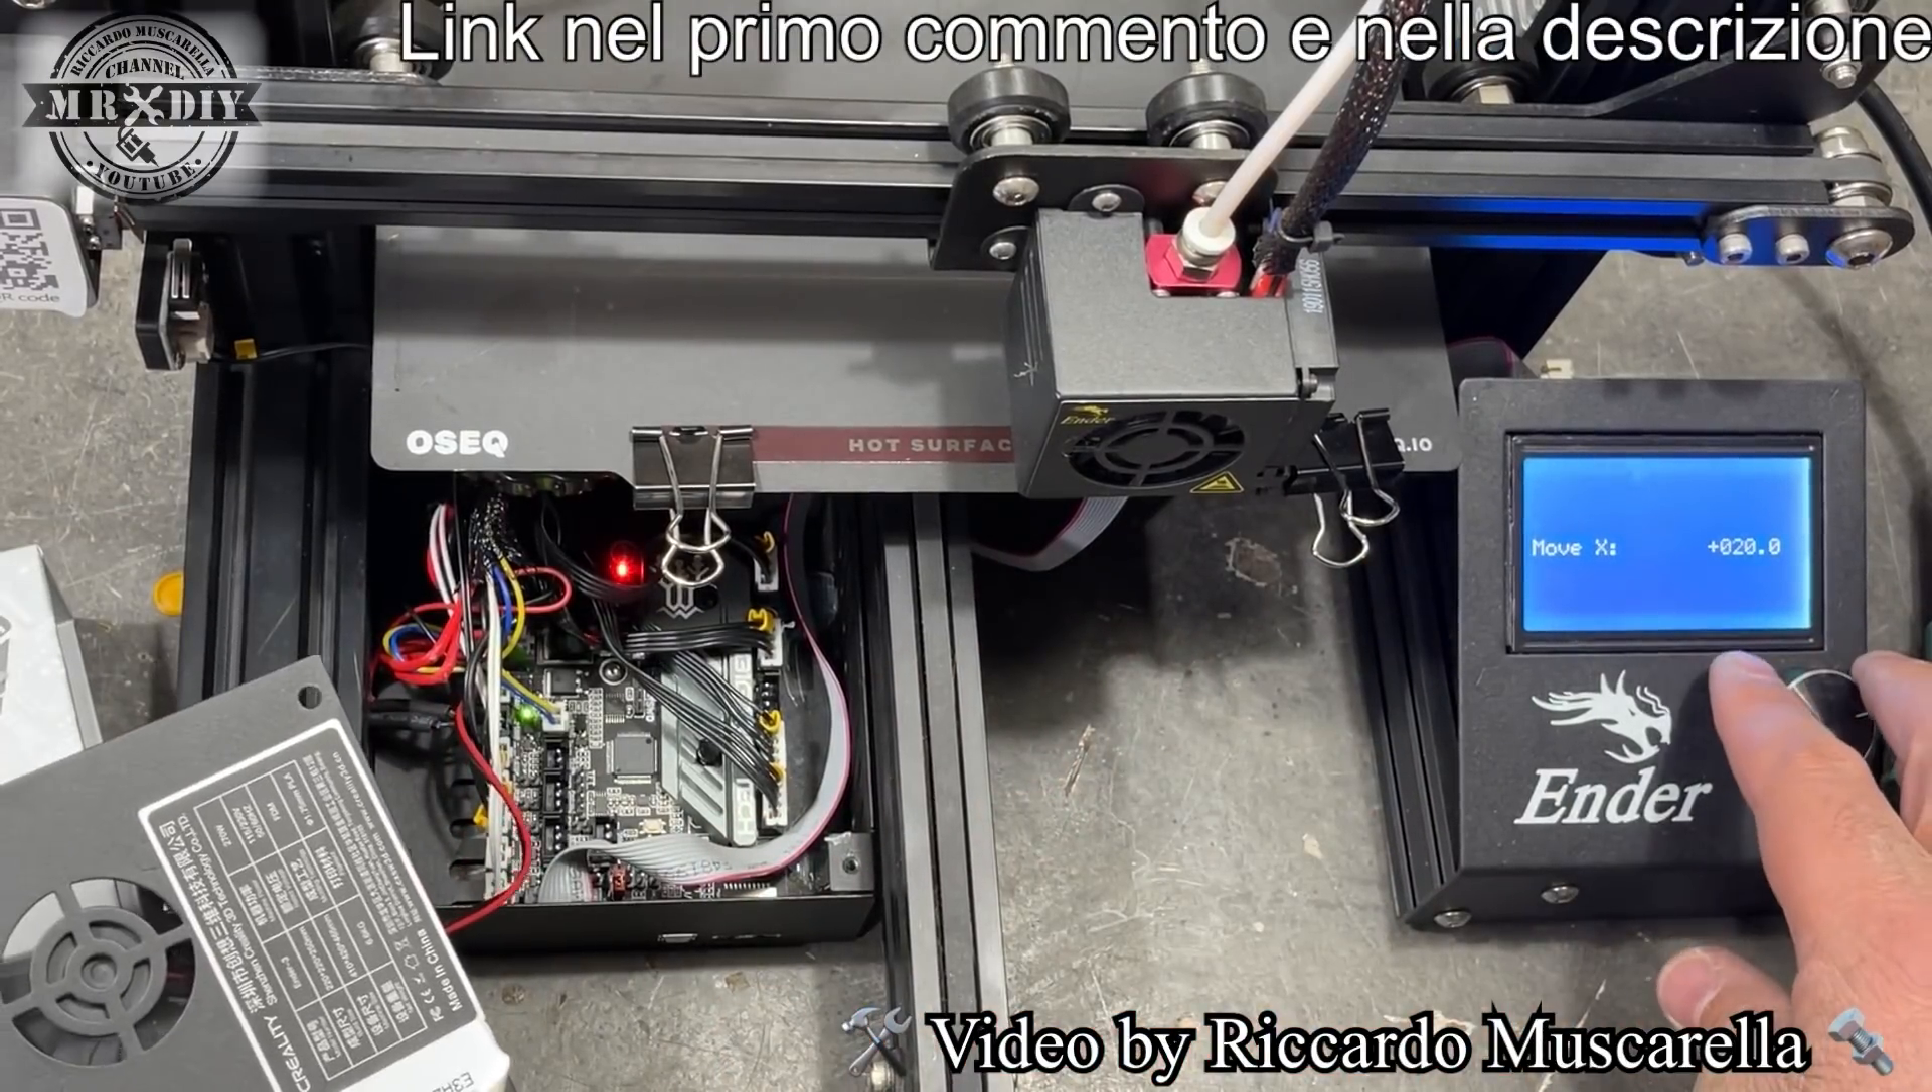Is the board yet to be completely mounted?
No.